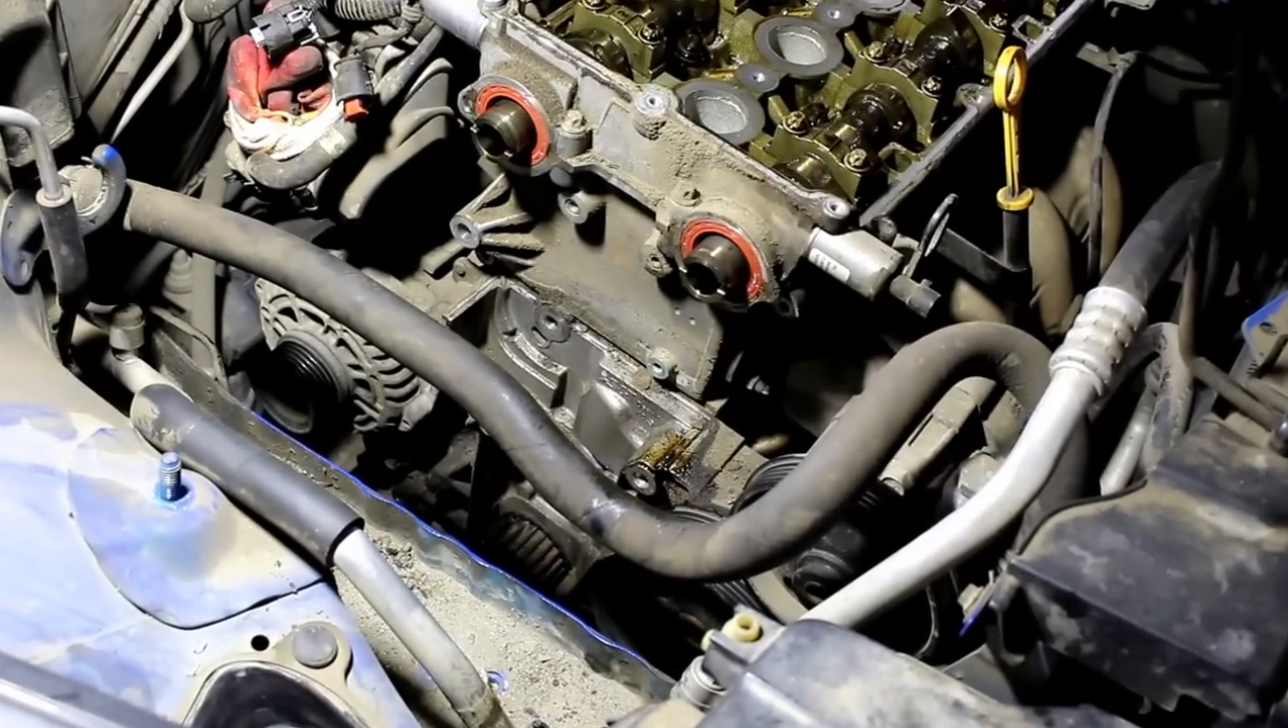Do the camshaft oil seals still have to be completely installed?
No.